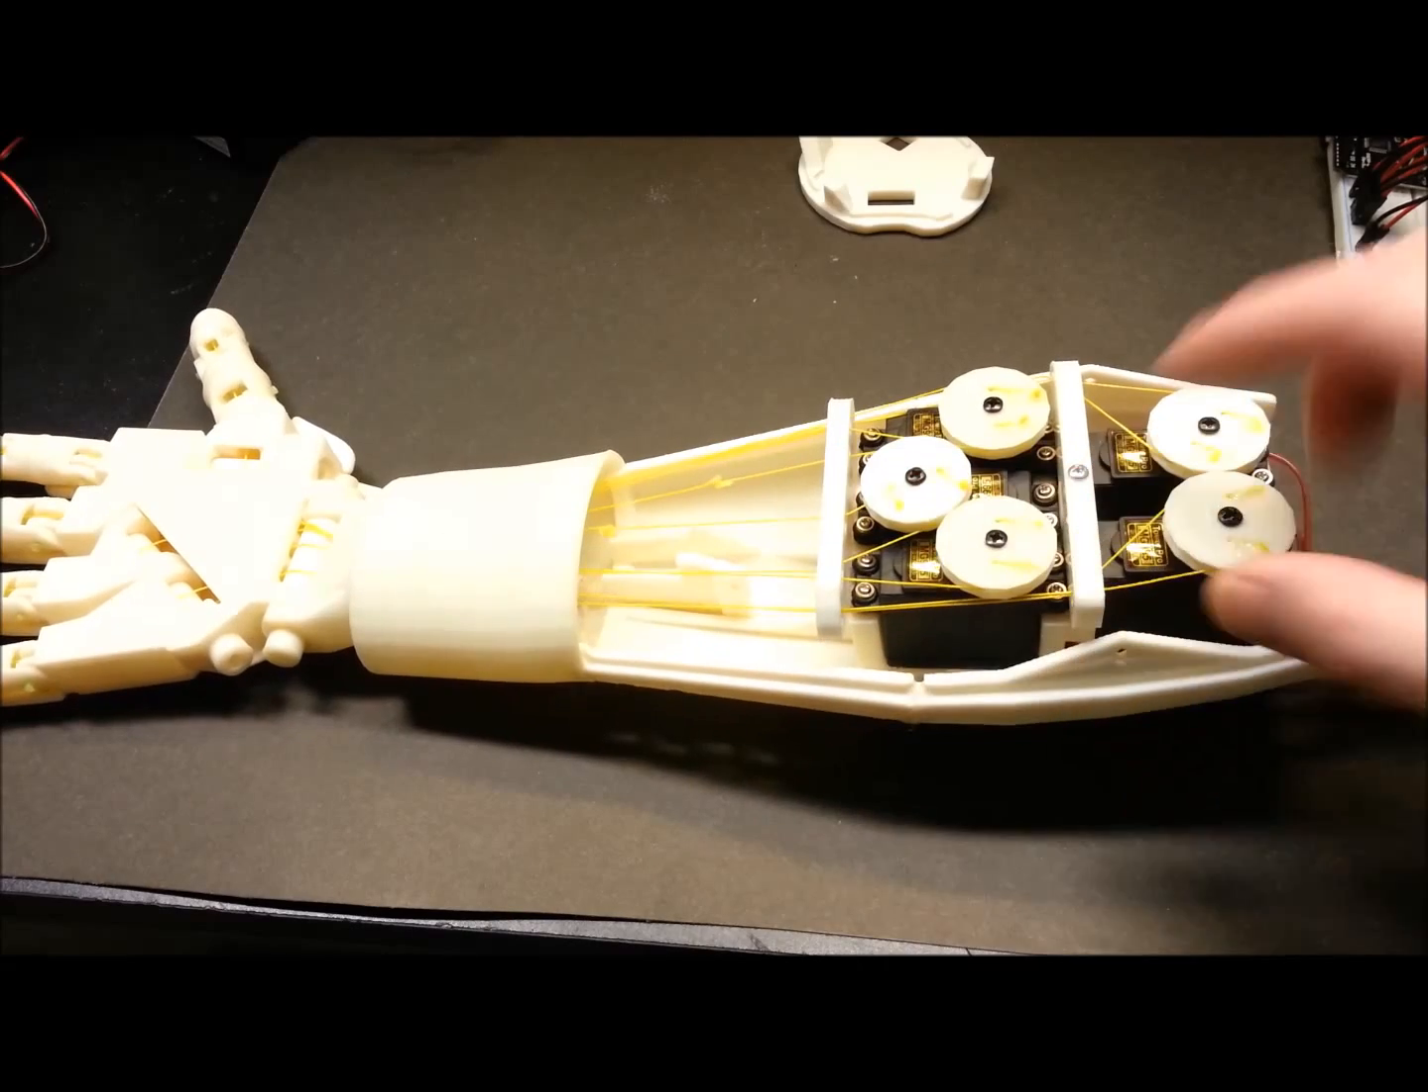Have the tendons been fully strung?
Yes.